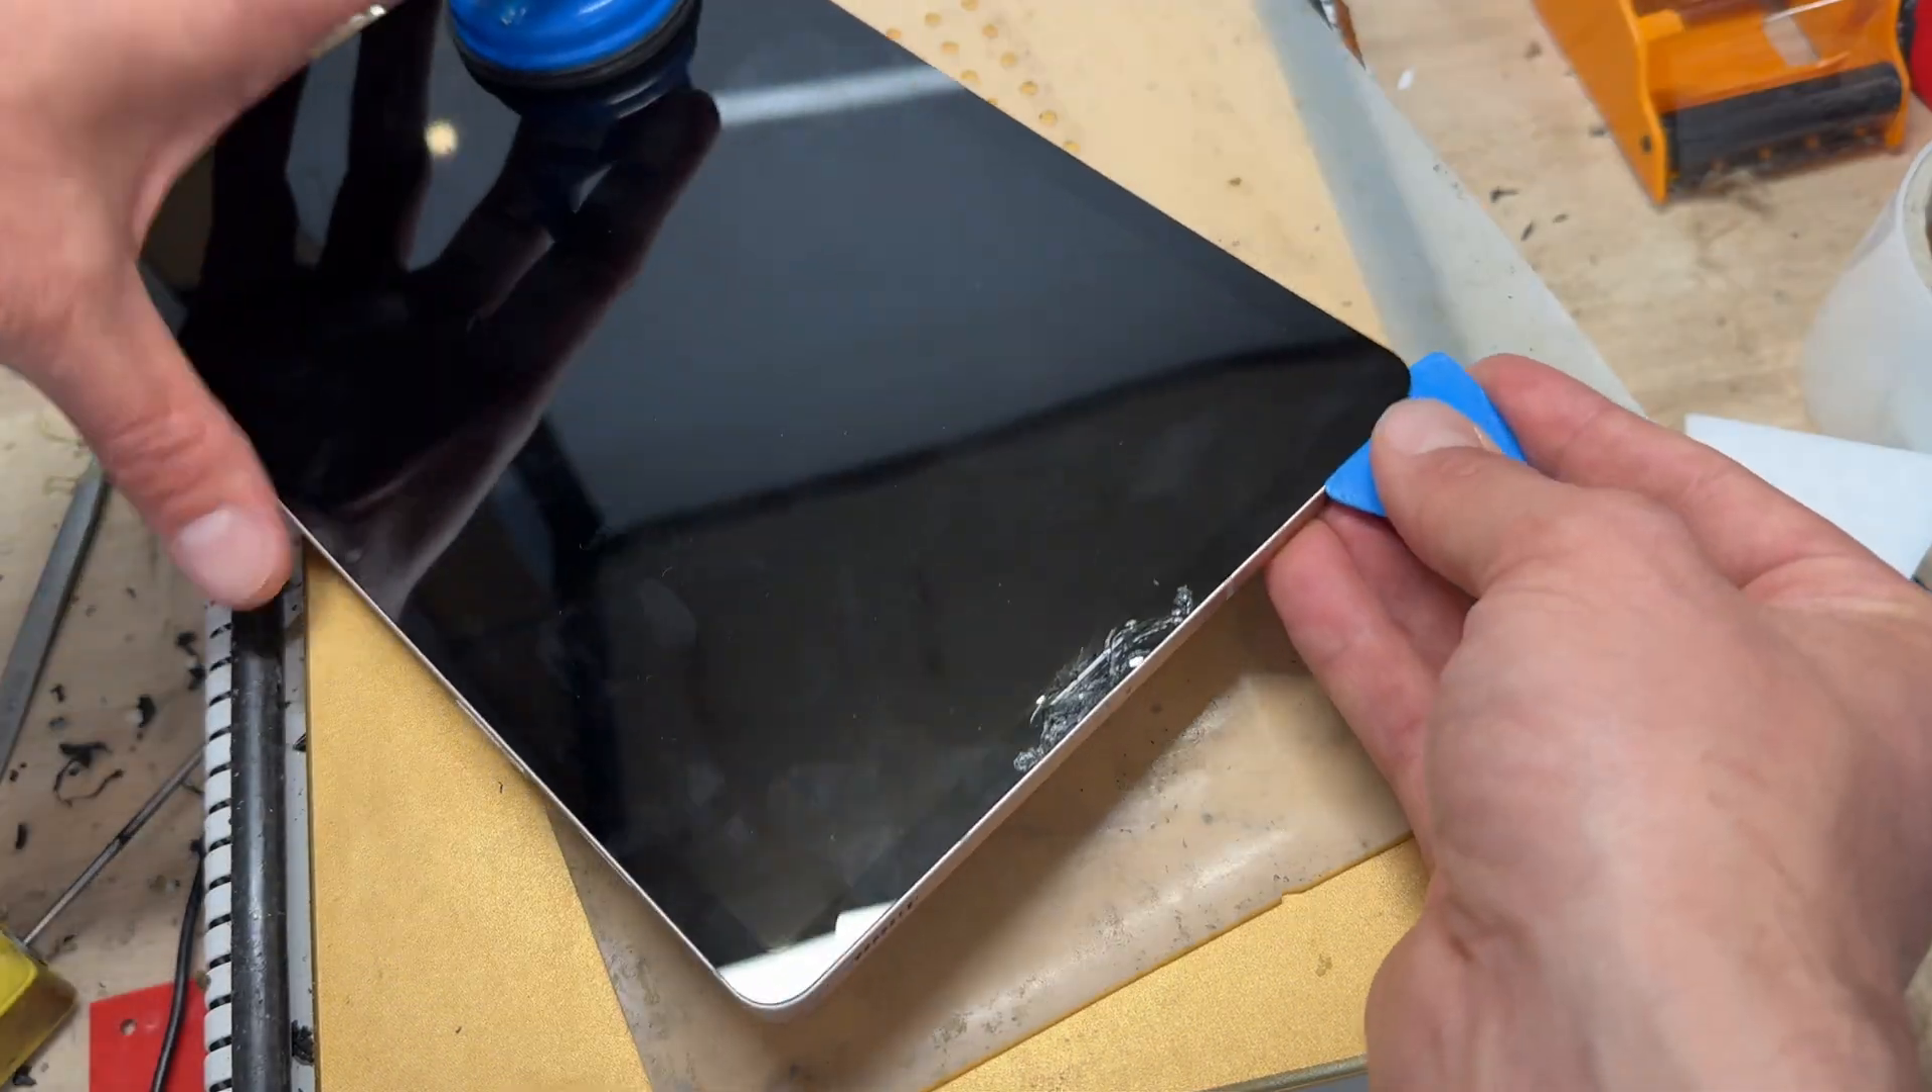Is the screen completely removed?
No.